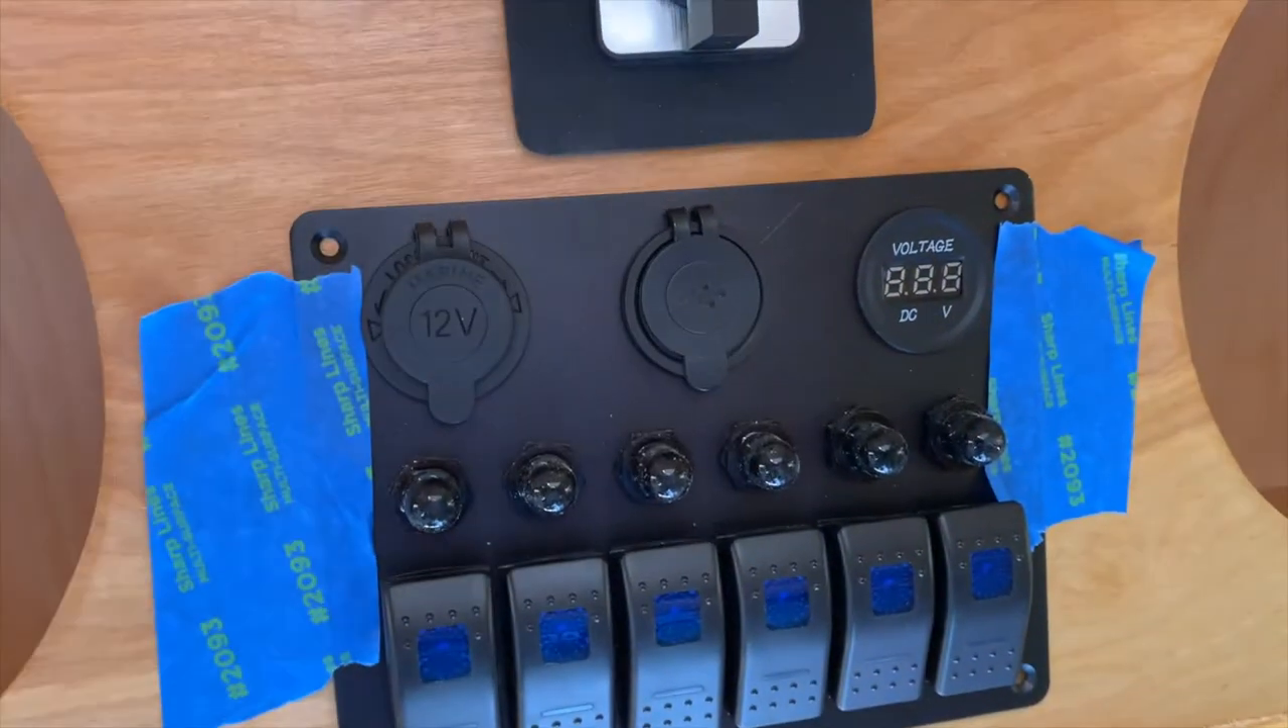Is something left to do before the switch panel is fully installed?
Yes.